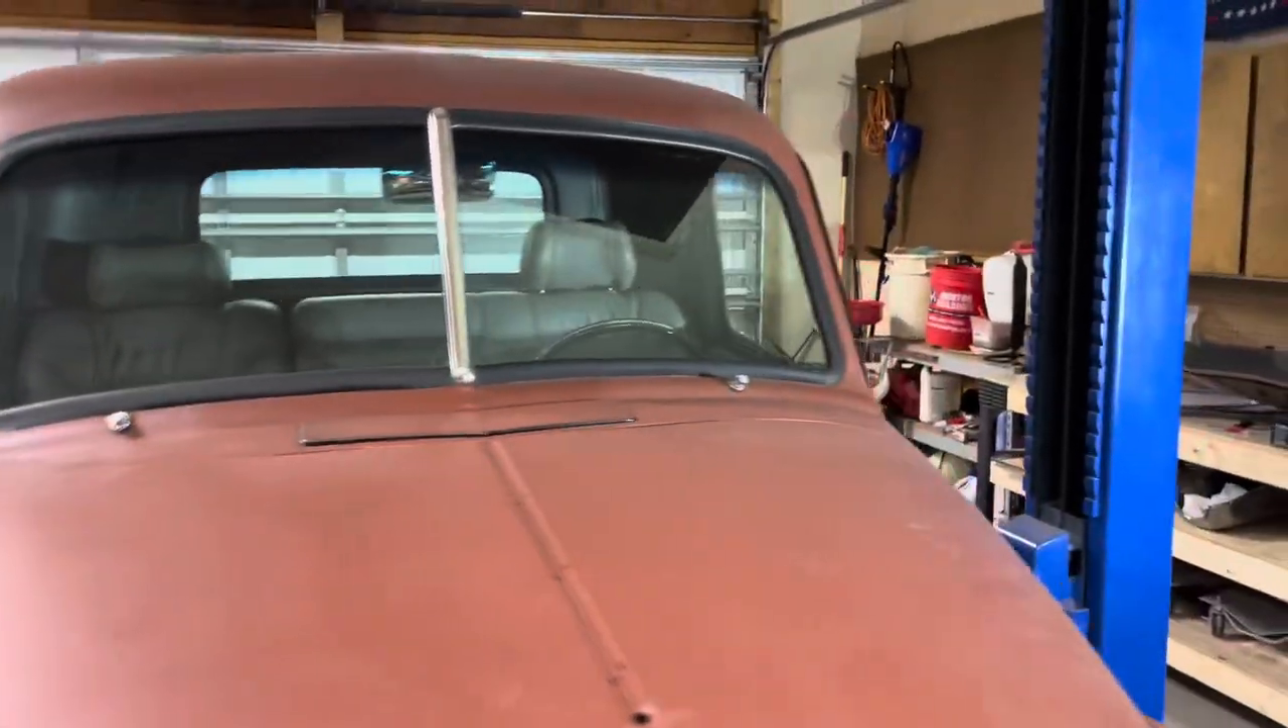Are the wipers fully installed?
No.